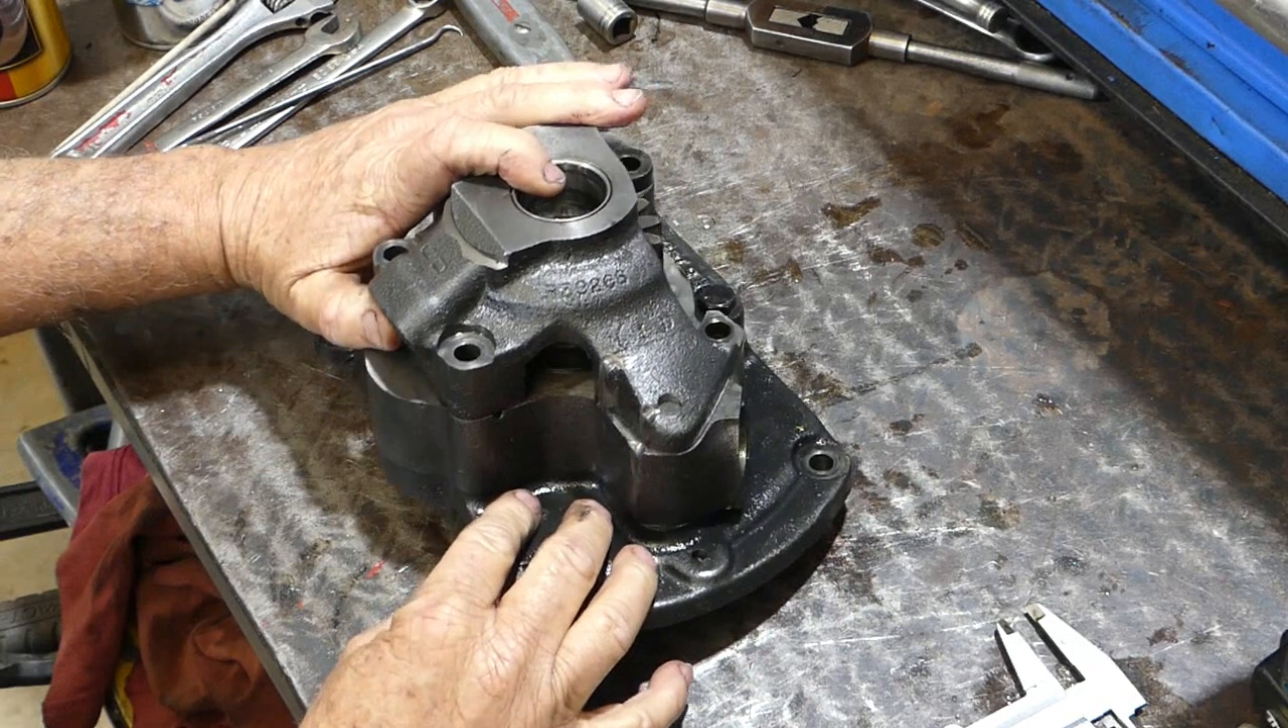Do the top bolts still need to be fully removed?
No.